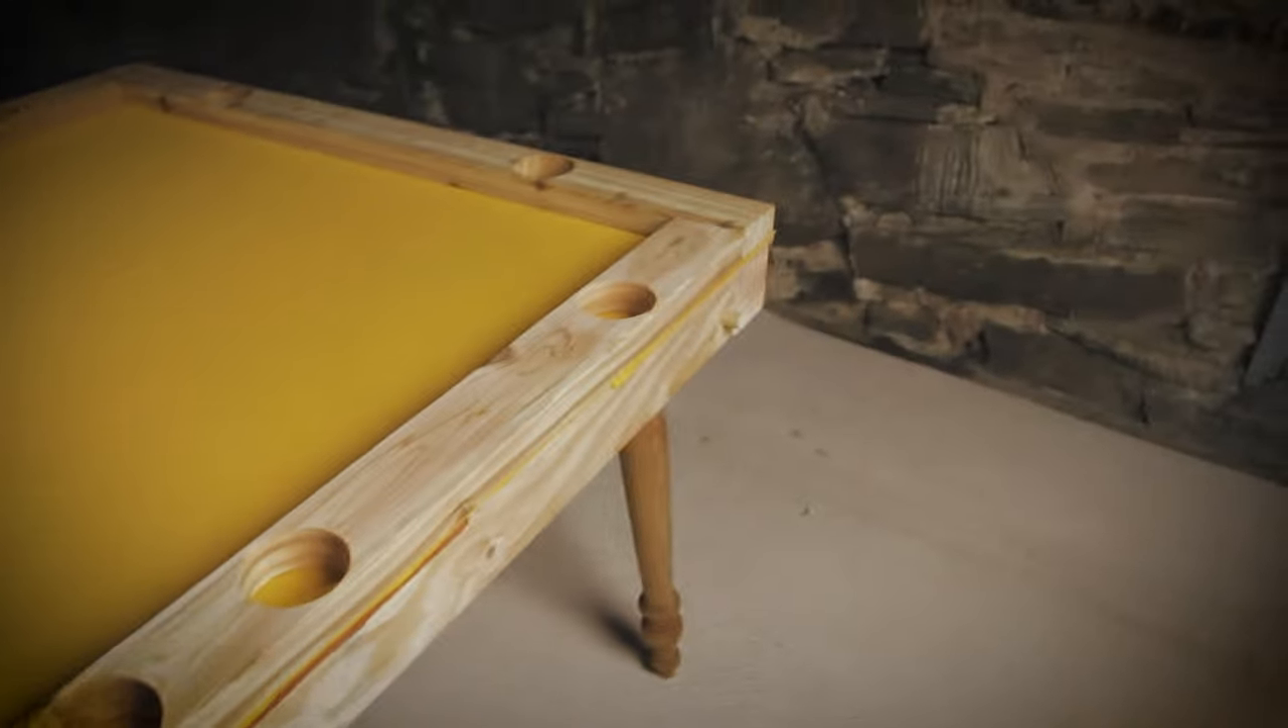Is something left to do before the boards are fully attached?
No.